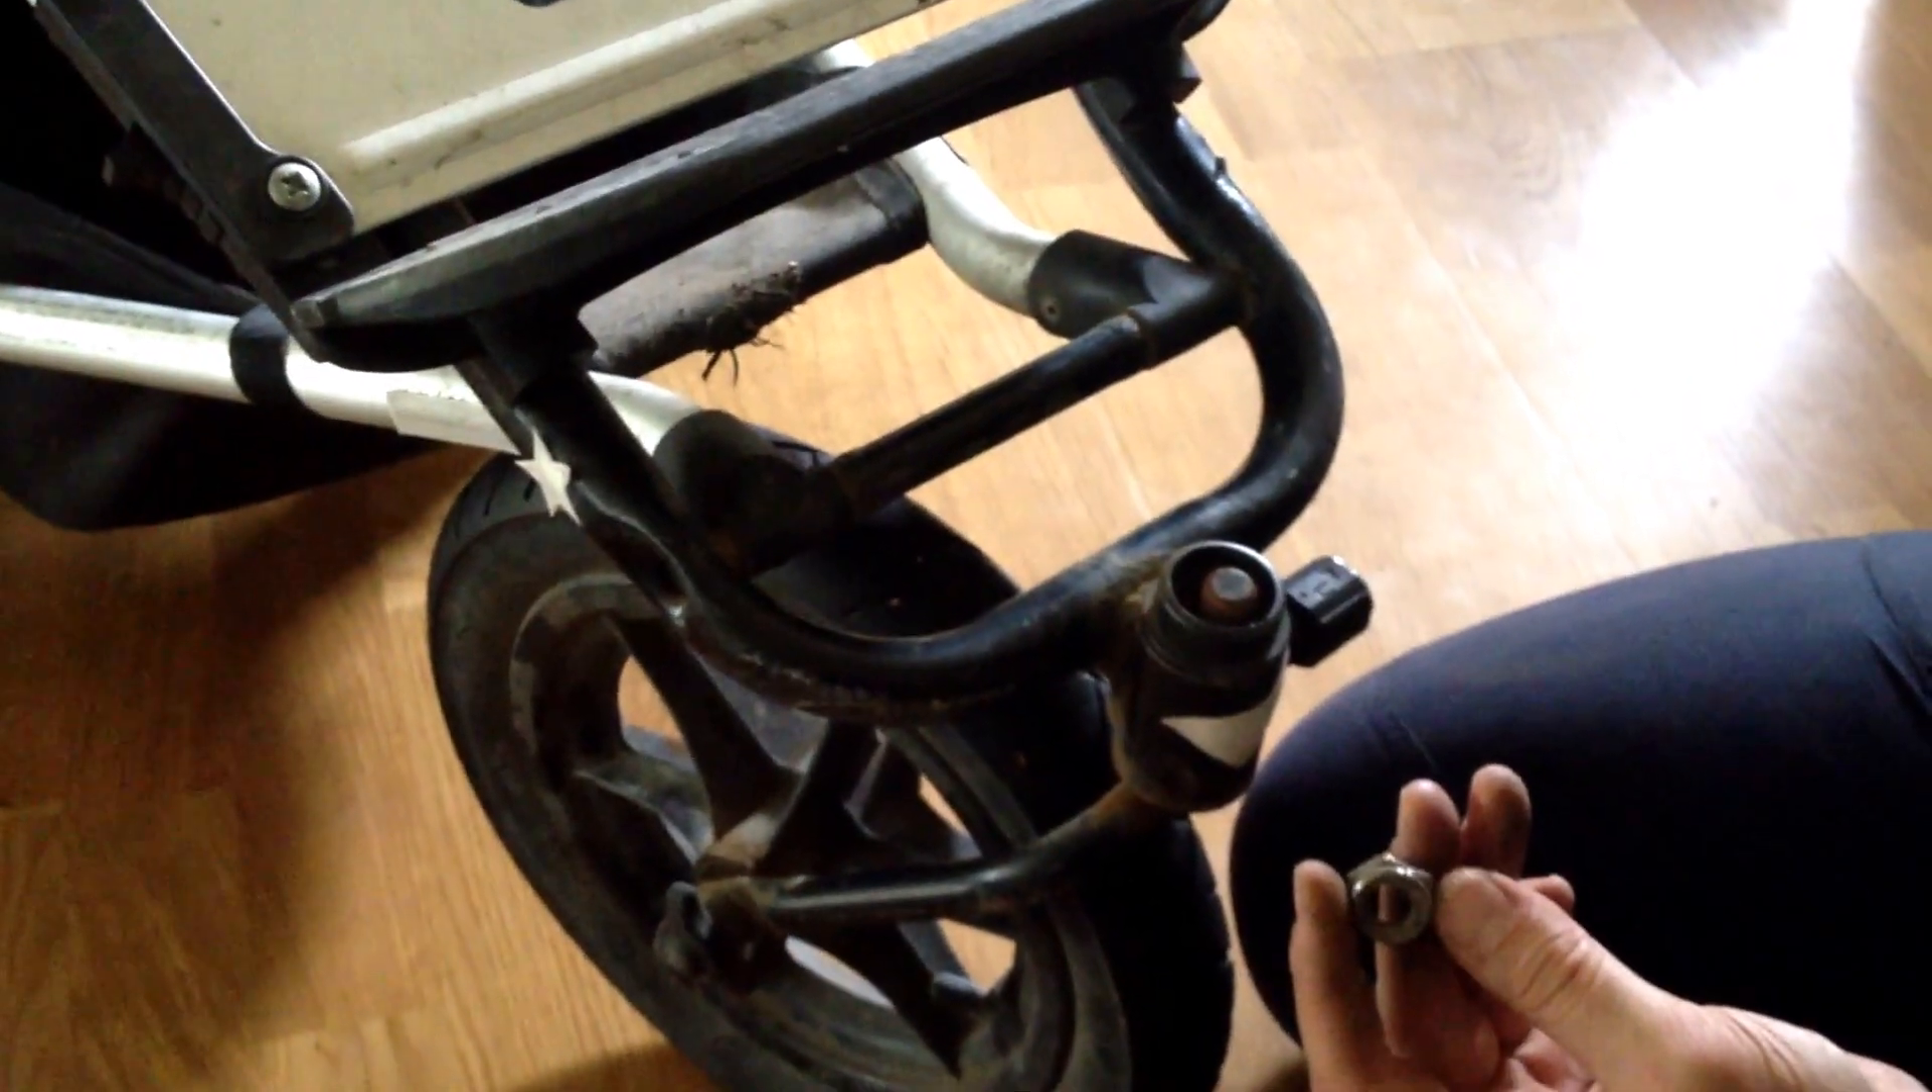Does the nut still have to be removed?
No.